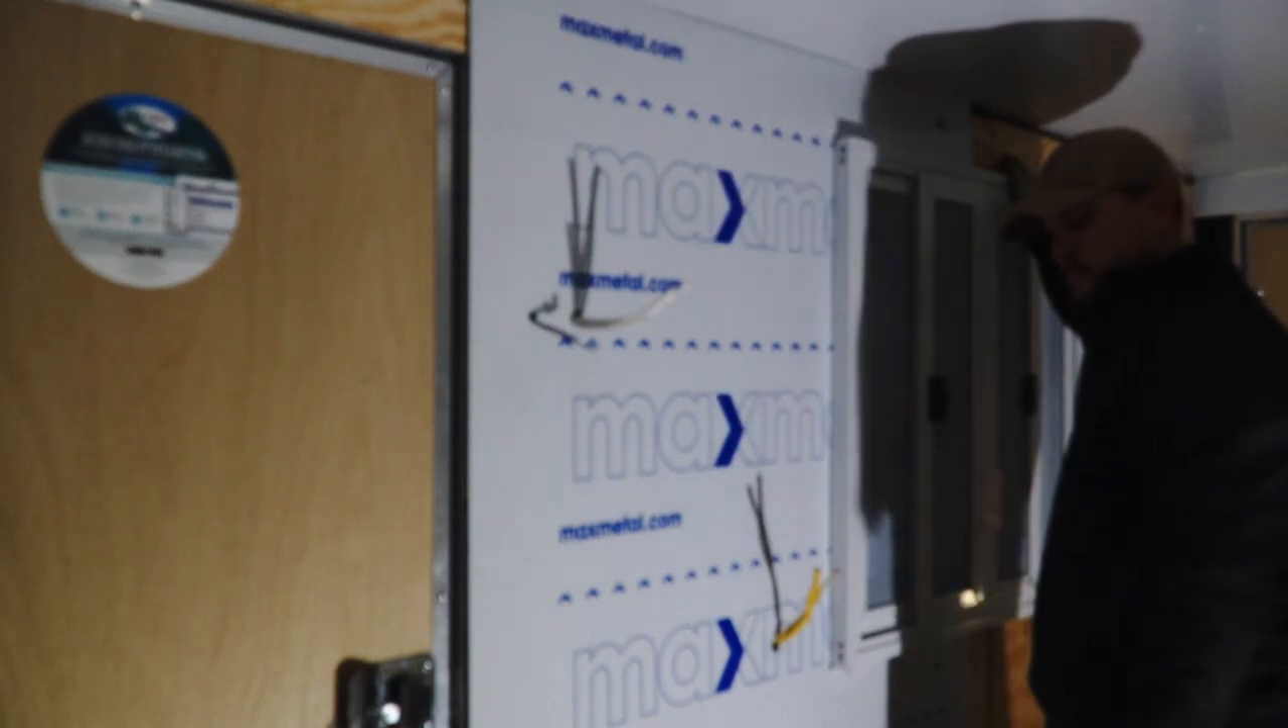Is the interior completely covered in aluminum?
No.